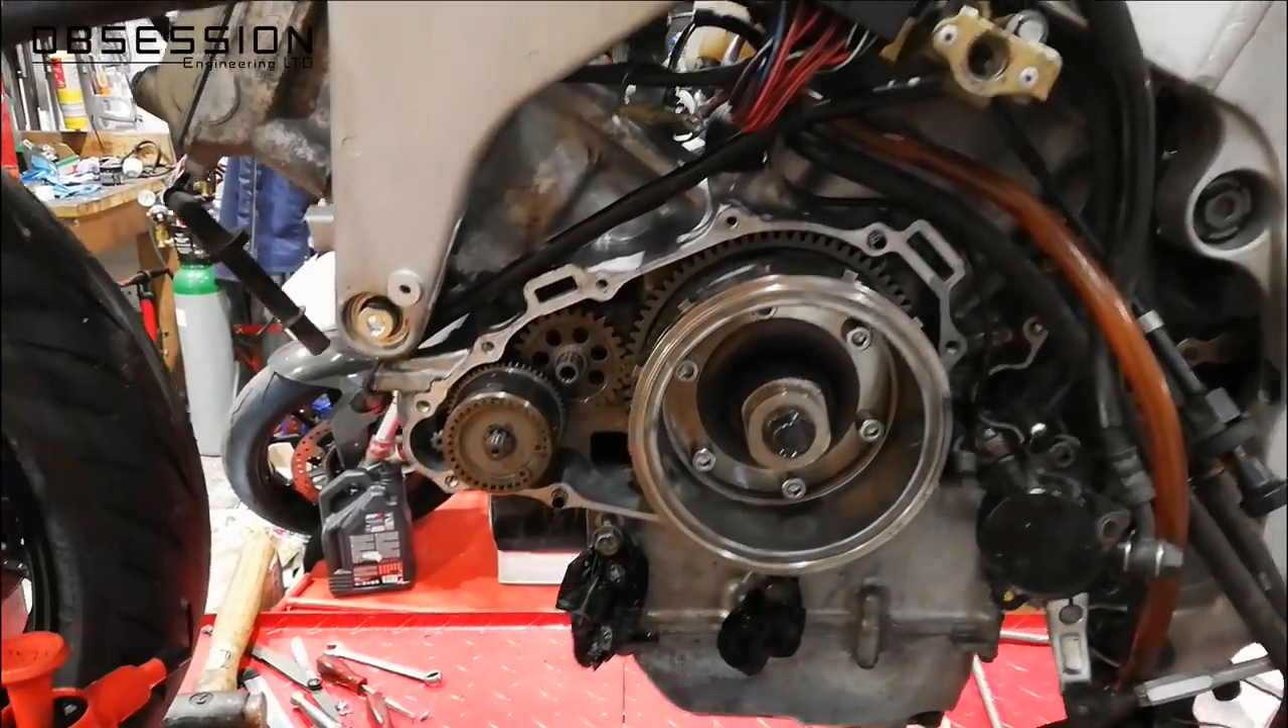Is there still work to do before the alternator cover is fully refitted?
Yes.